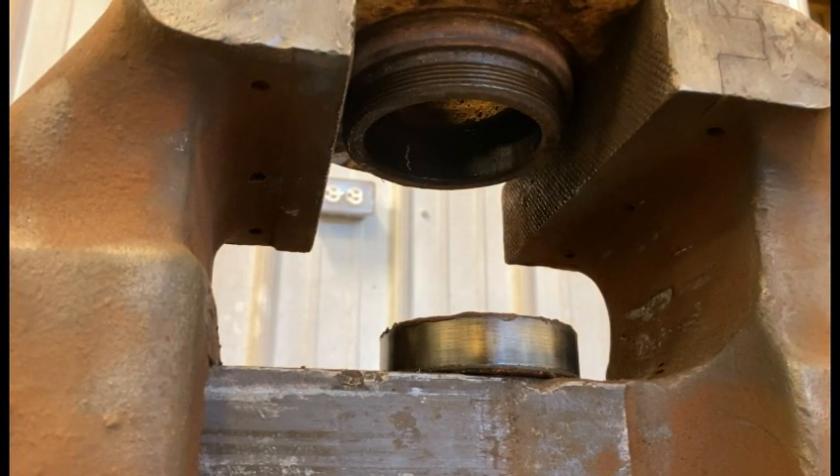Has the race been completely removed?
Yes.